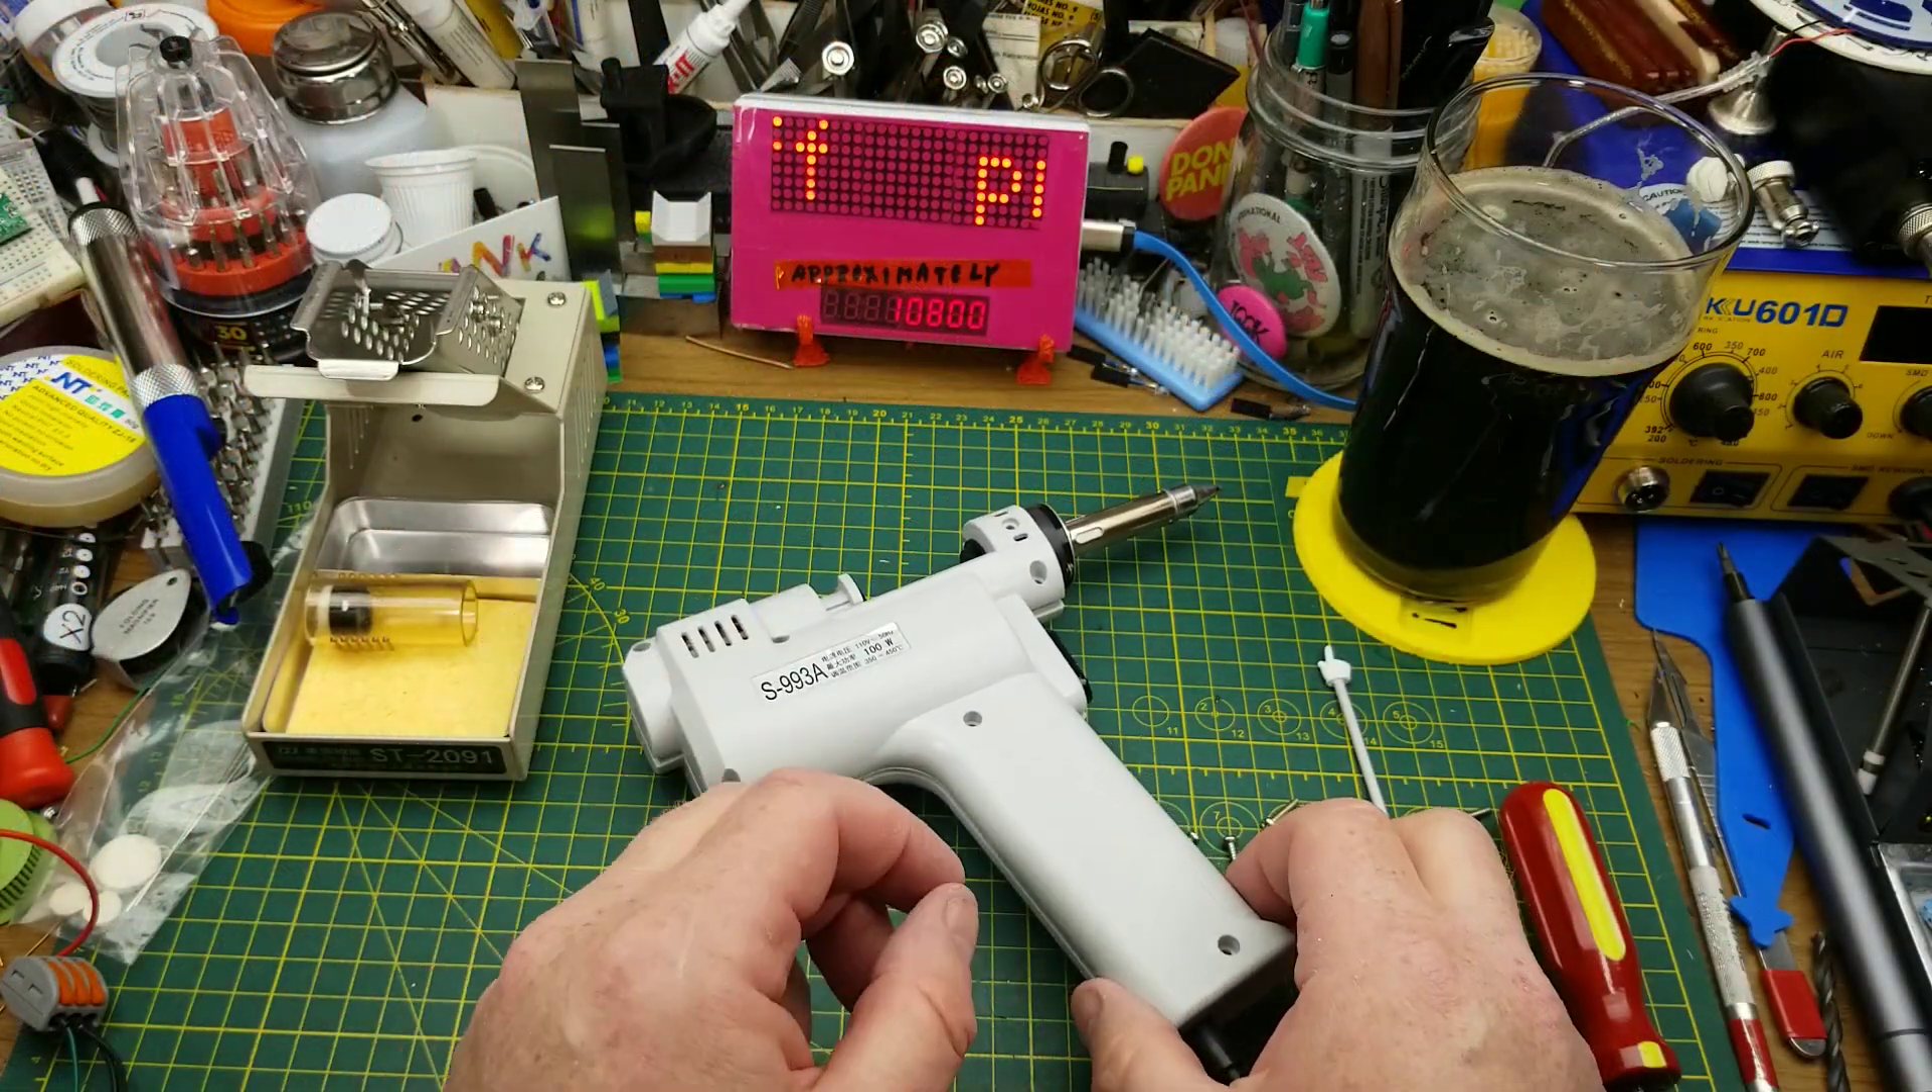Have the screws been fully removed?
Yes.